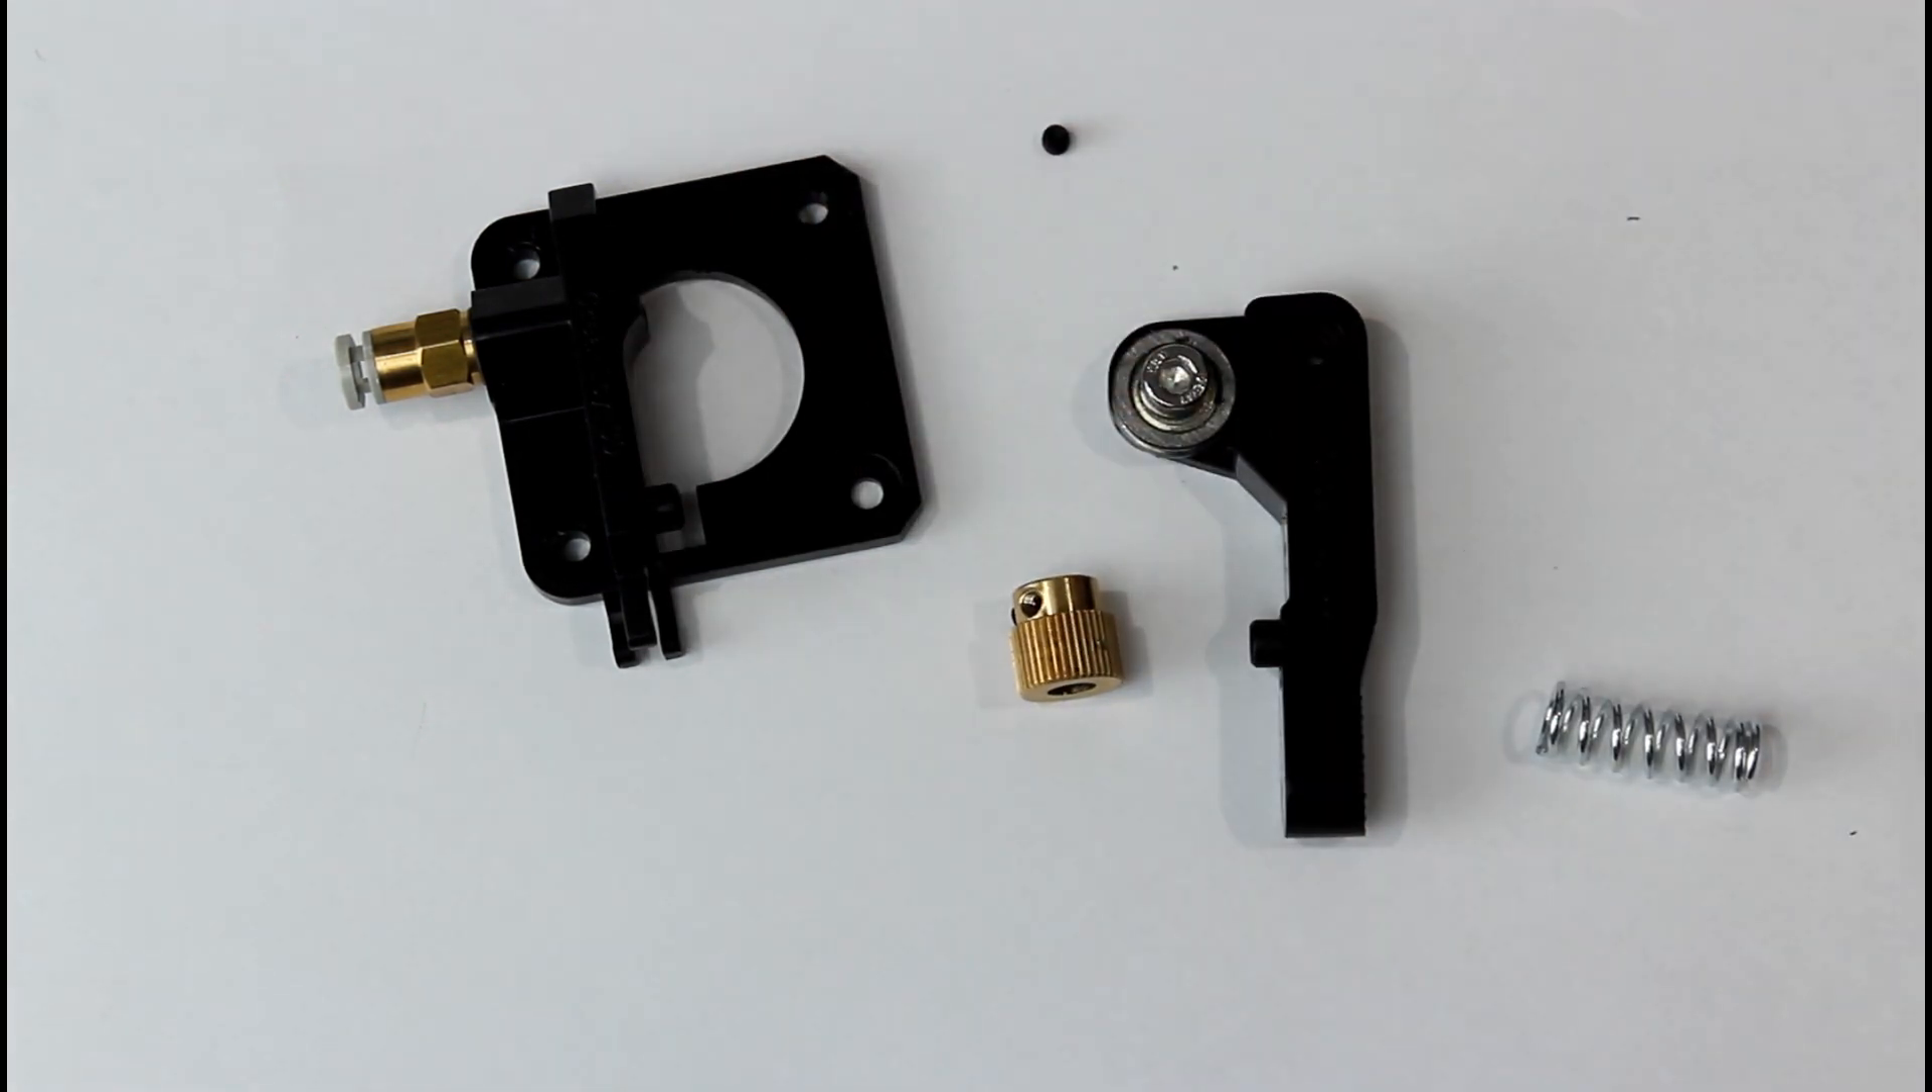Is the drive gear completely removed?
Yes.